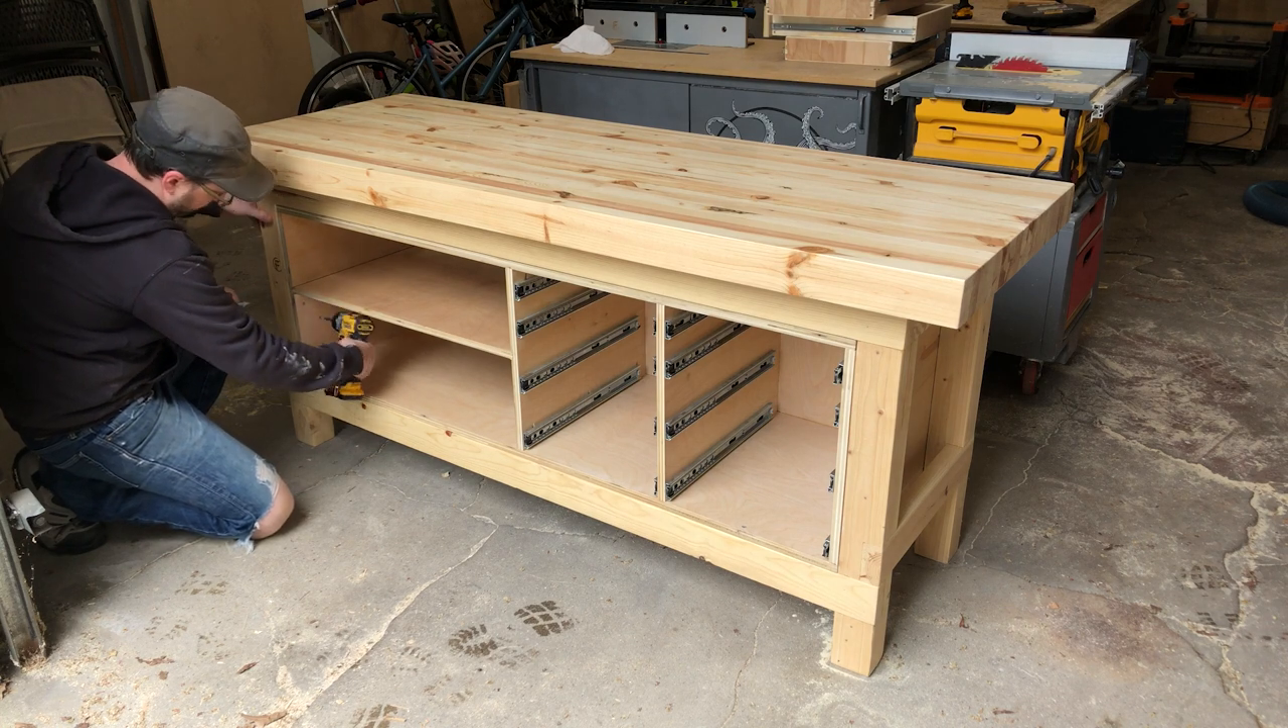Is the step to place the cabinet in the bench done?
Yes.